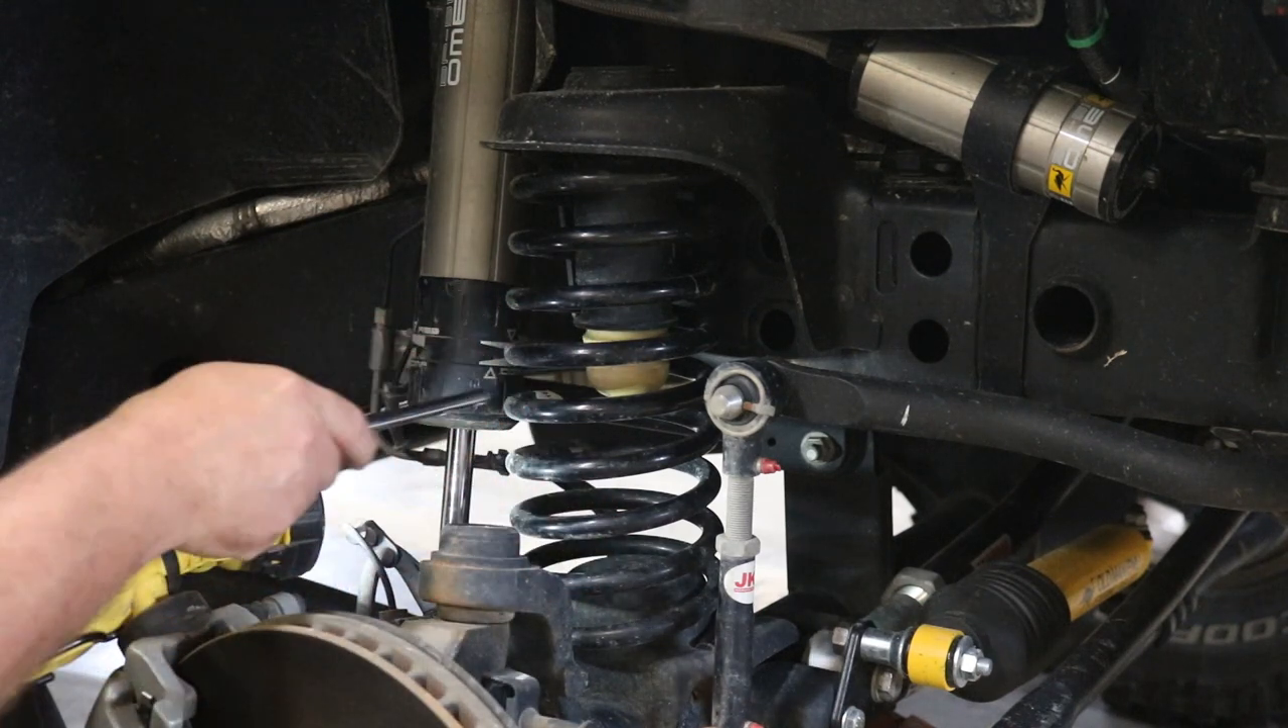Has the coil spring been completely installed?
Yes.